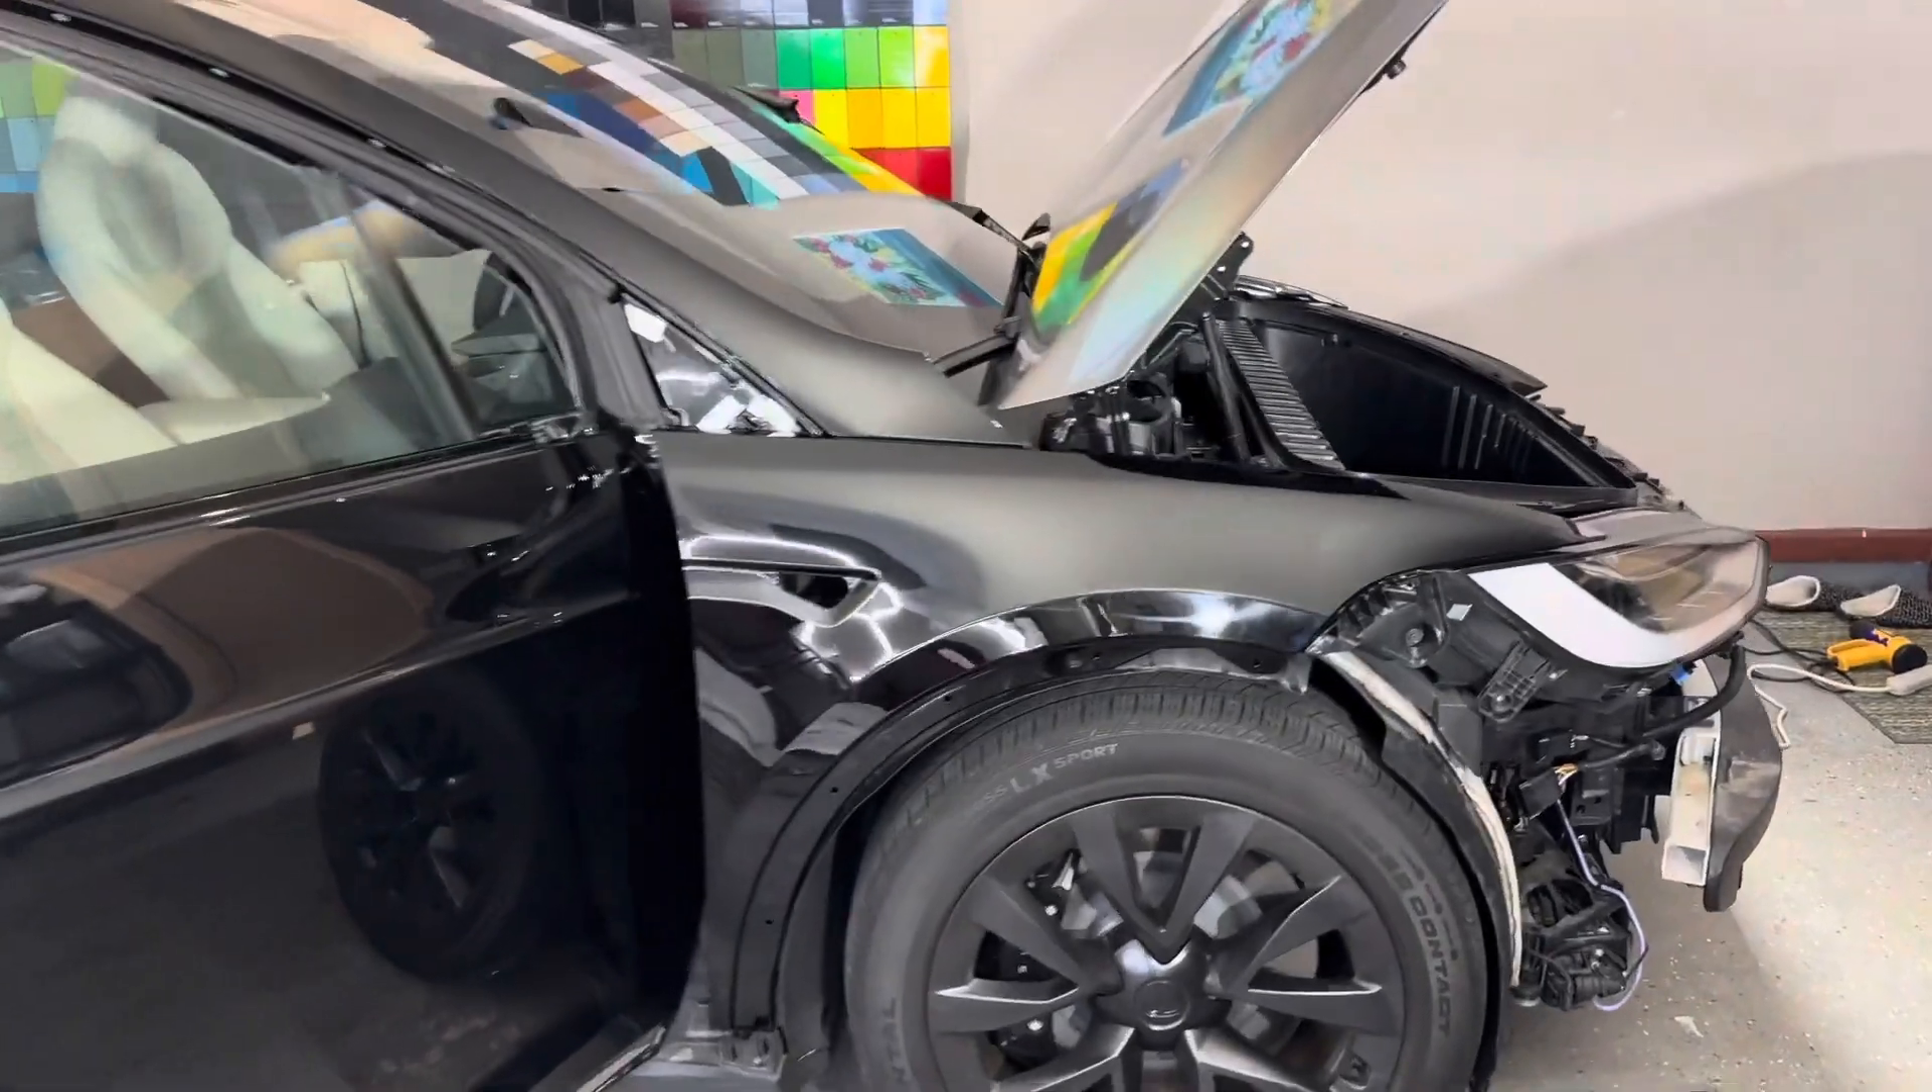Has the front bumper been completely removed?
Yes.